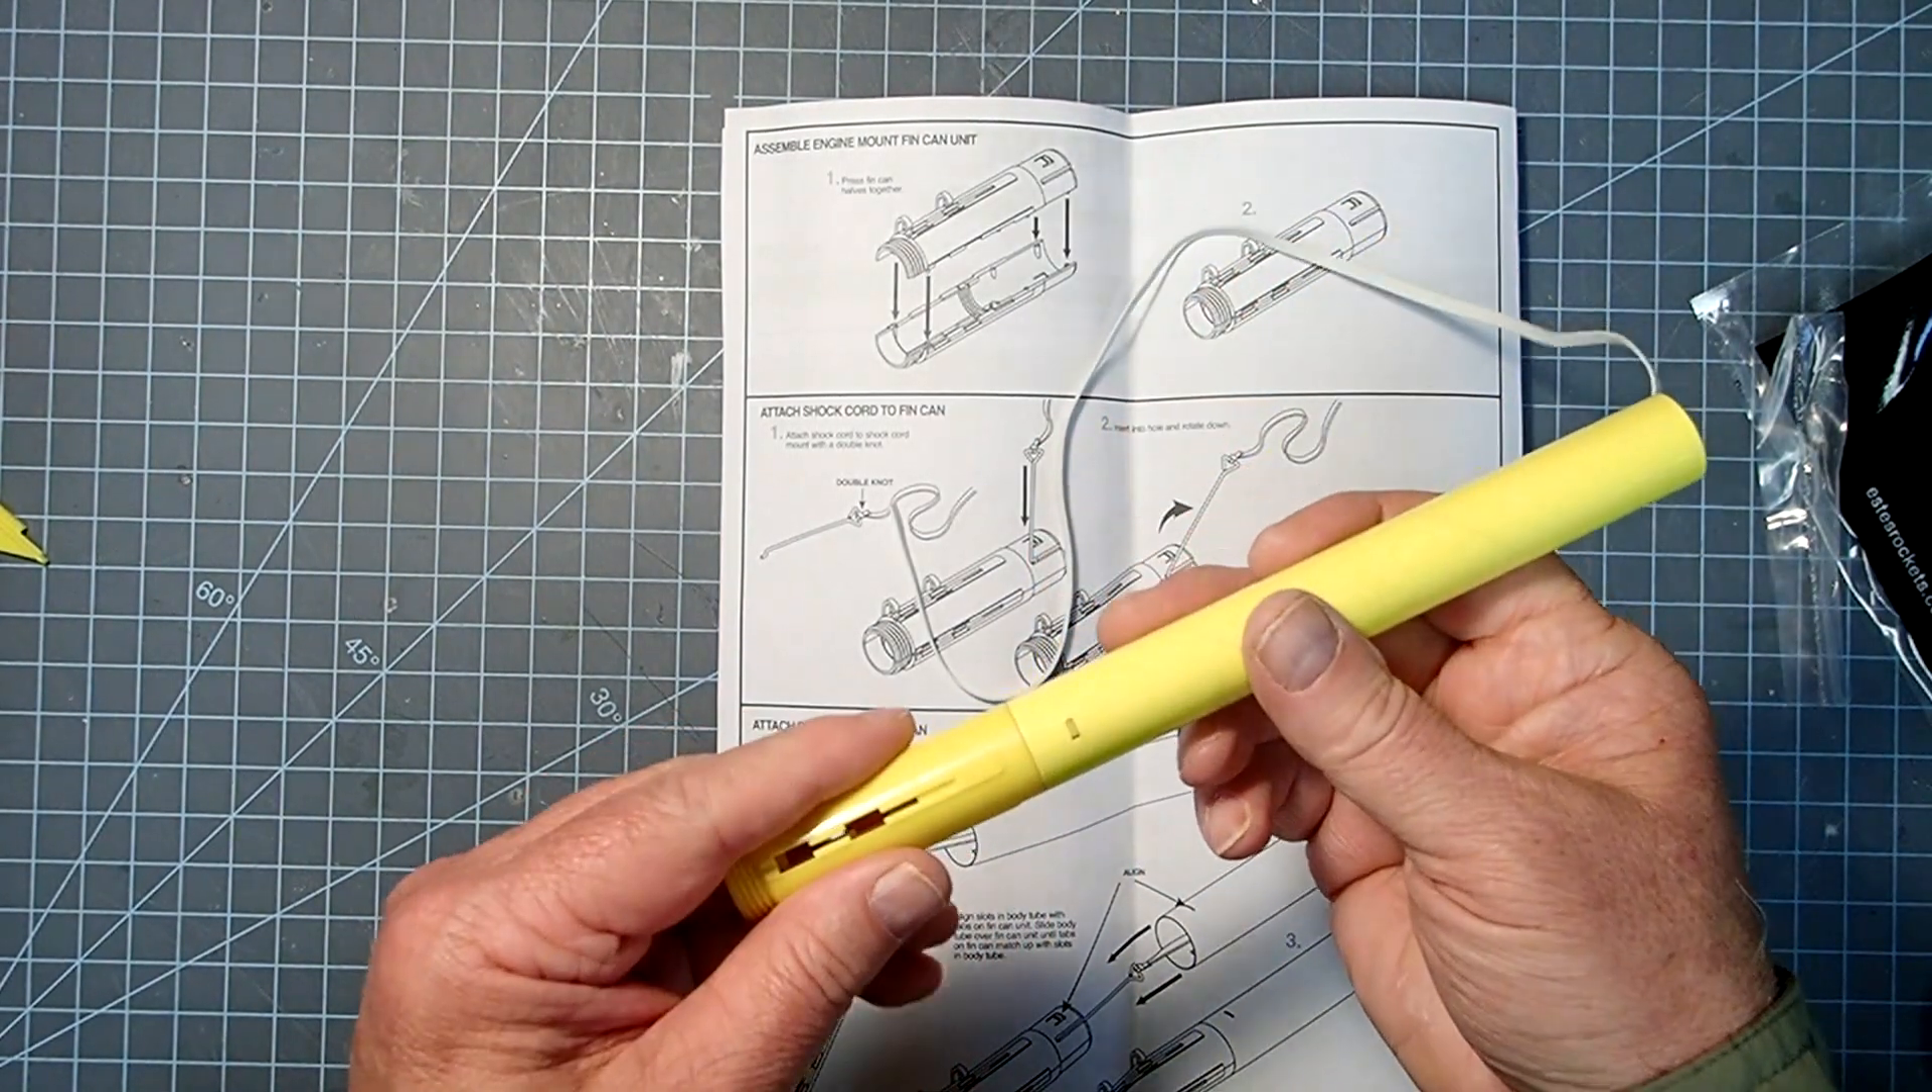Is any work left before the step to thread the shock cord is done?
No.